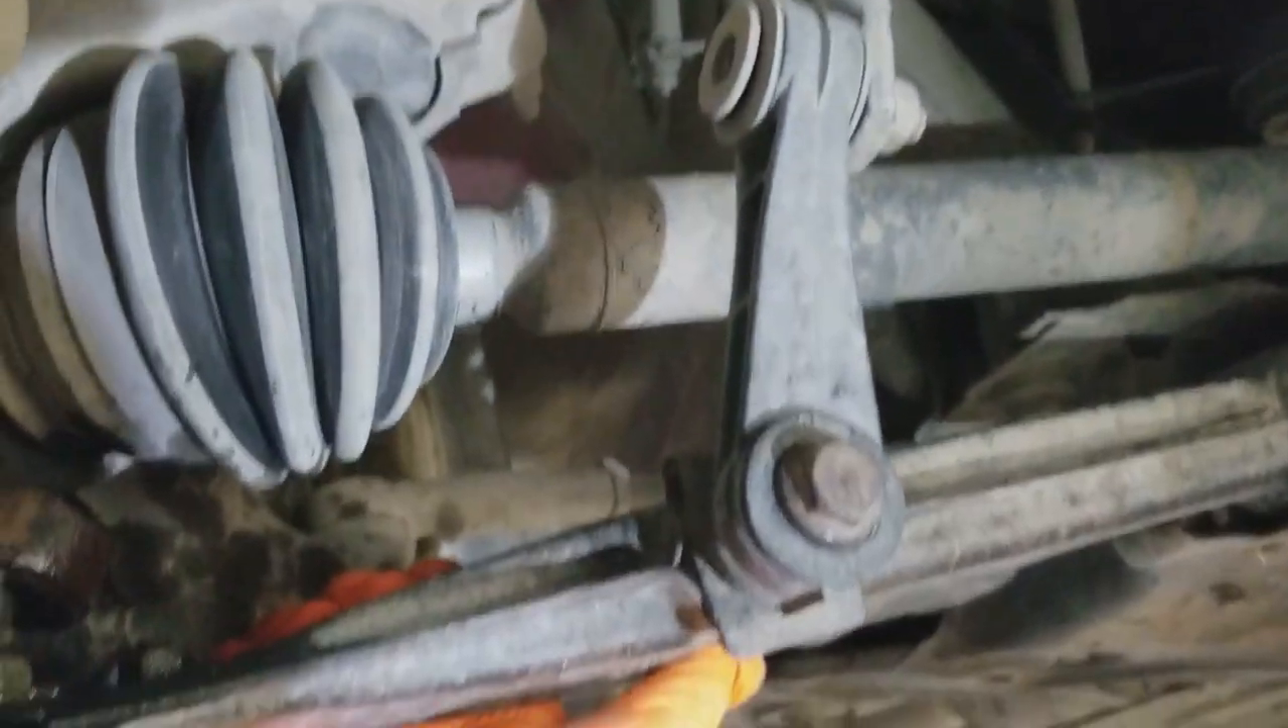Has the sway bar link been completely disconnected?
No.